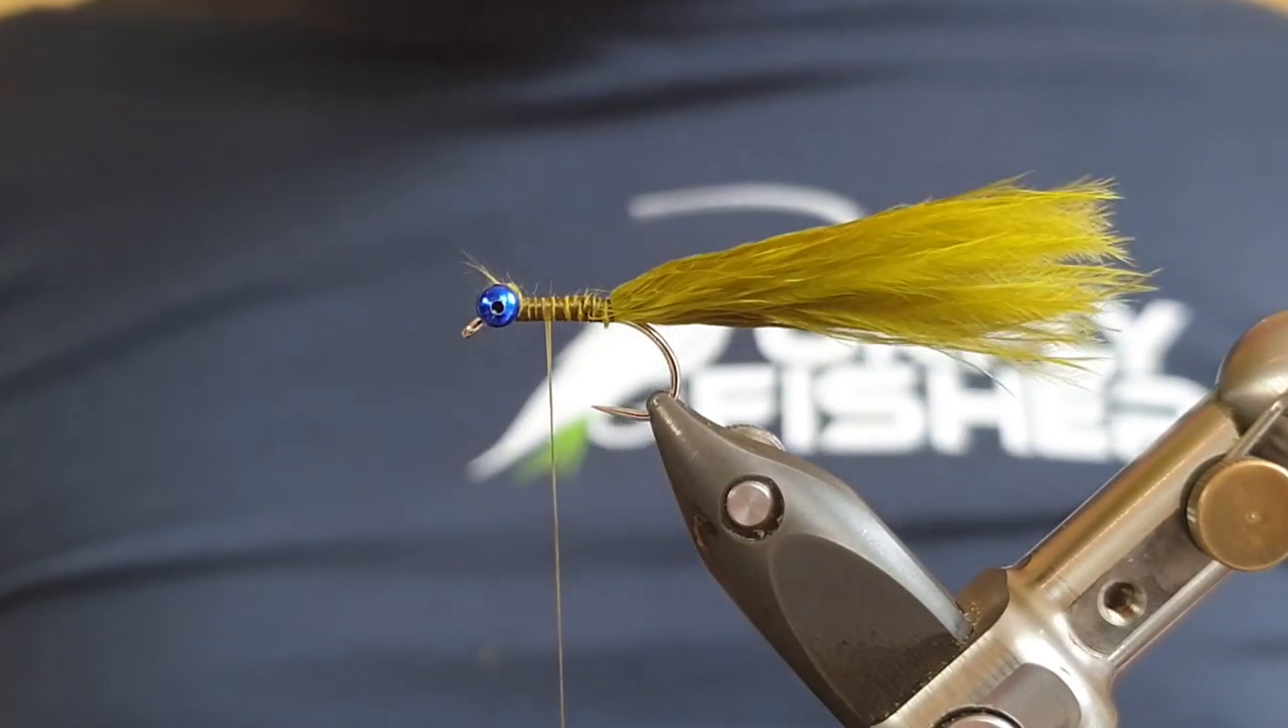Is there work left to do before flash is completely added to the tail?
Yes.